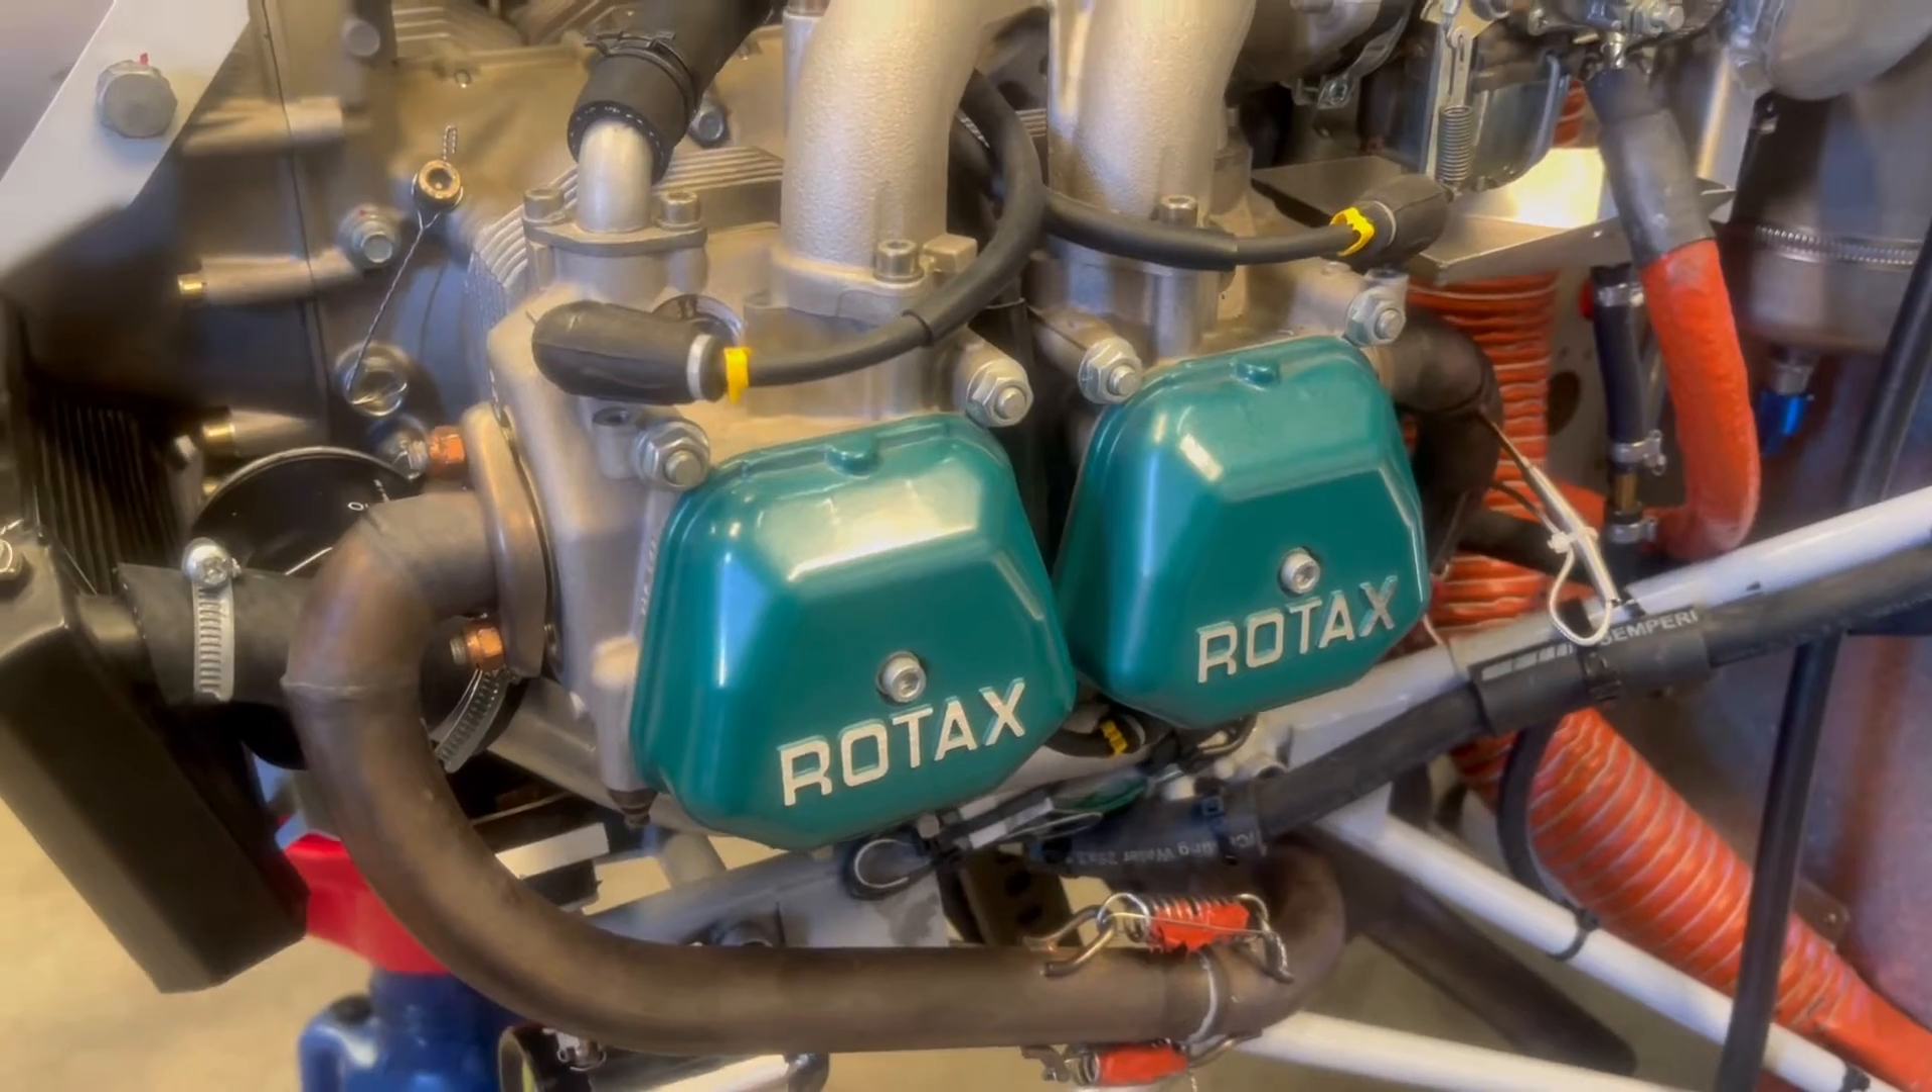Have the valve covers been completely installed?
Yes.